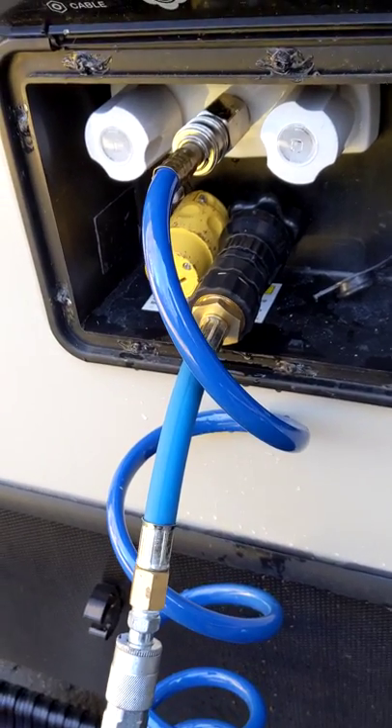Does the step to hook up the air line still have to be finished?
No.